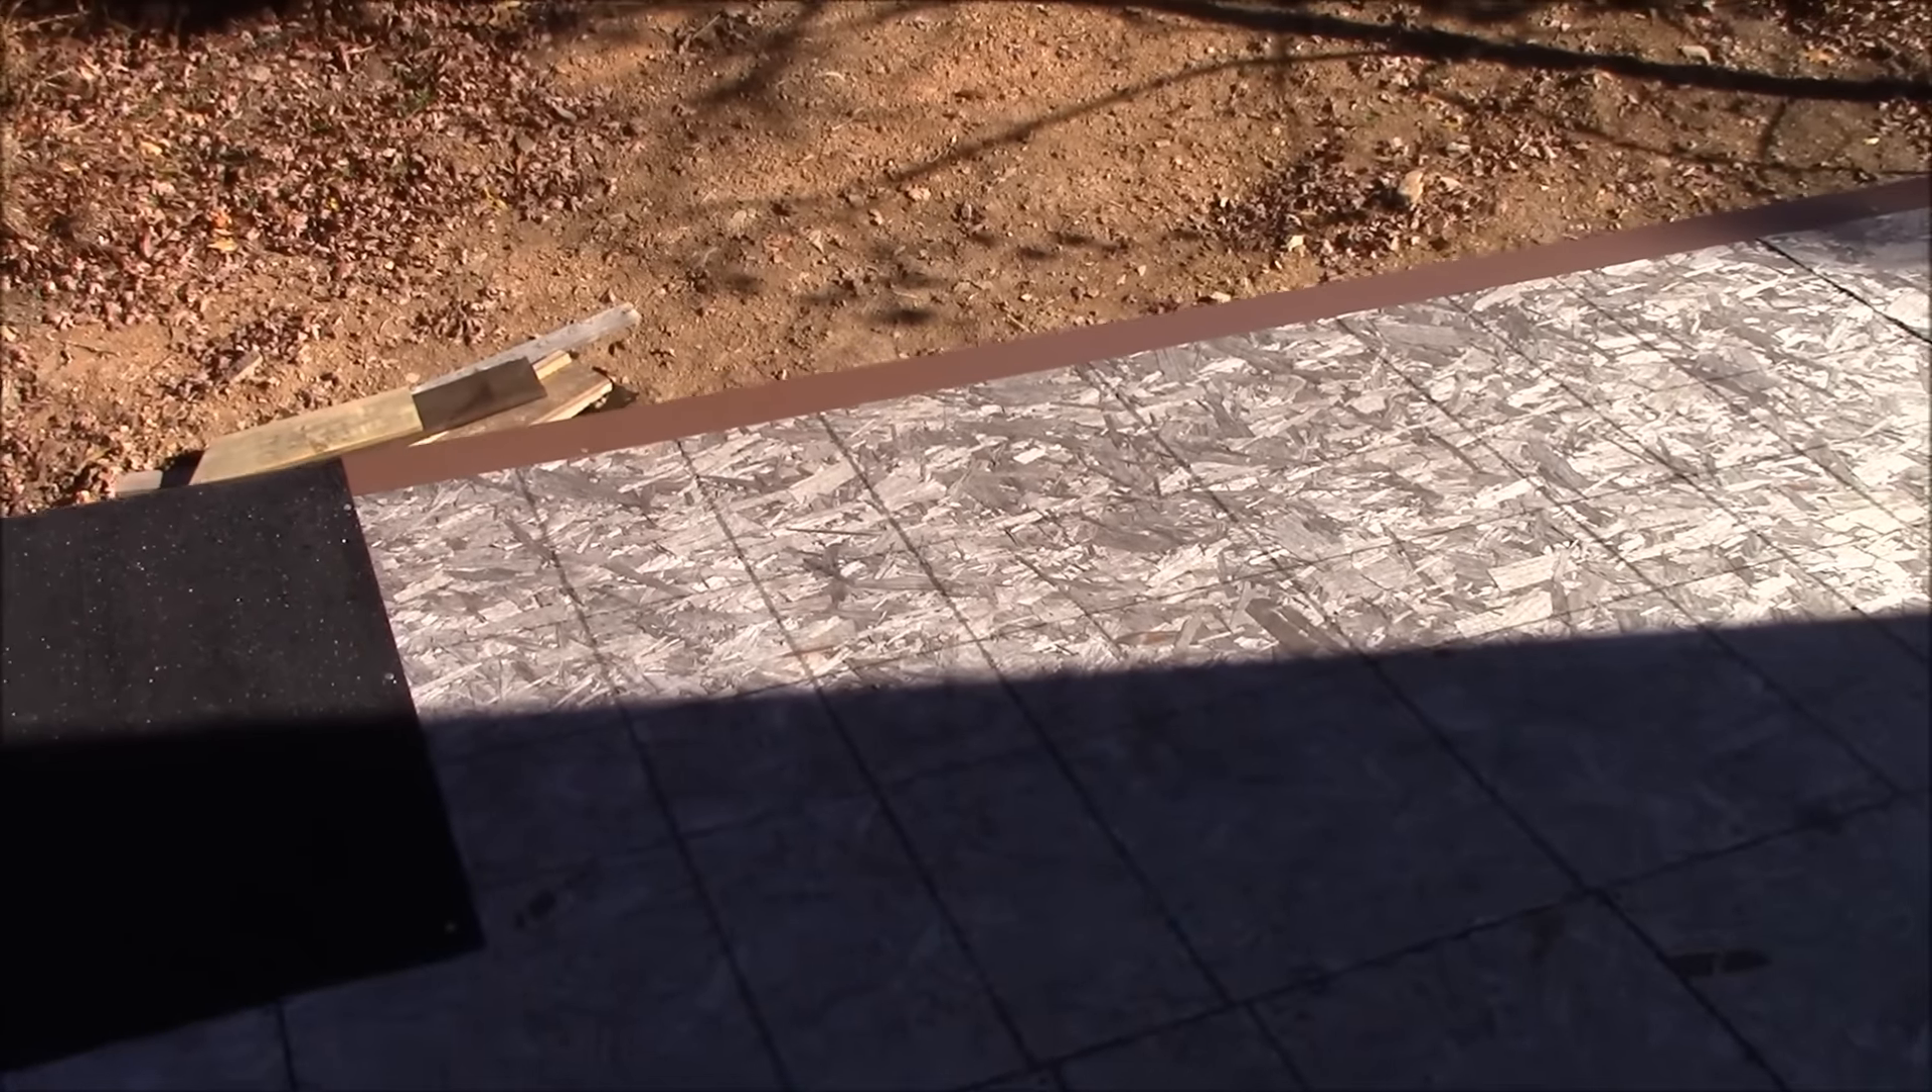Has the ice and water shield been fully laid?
No.